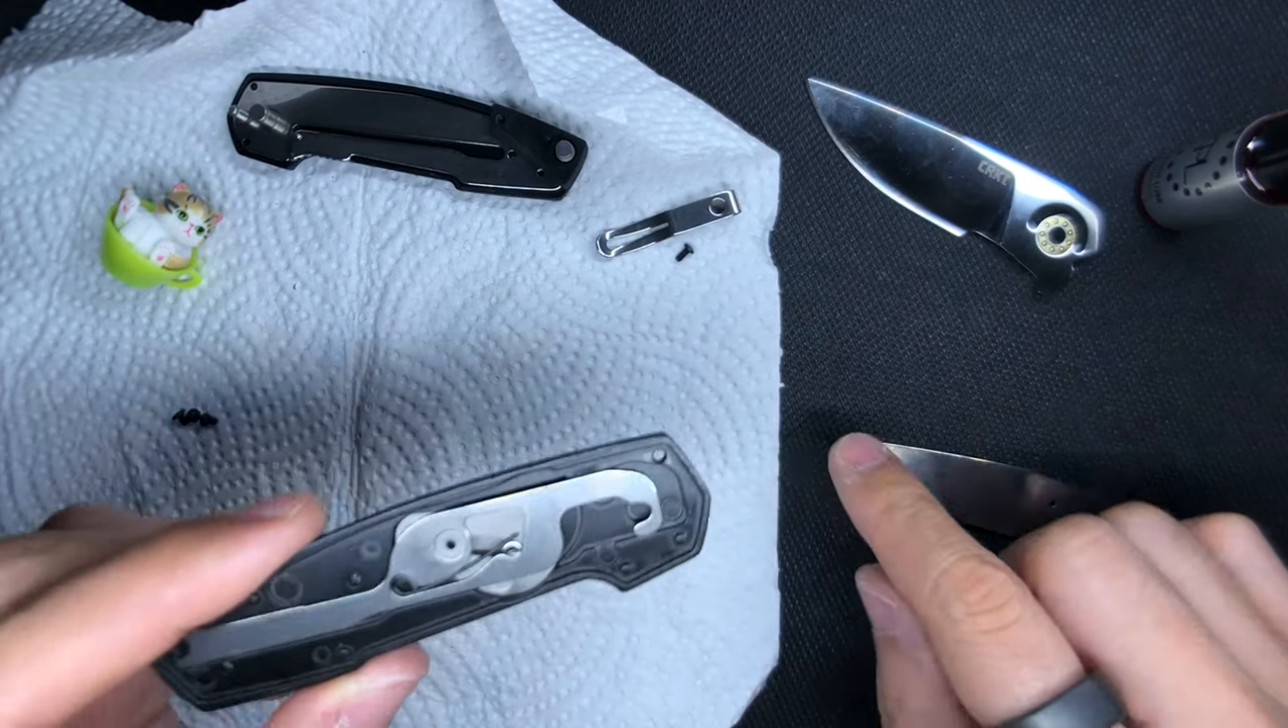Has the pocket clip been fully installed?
No.